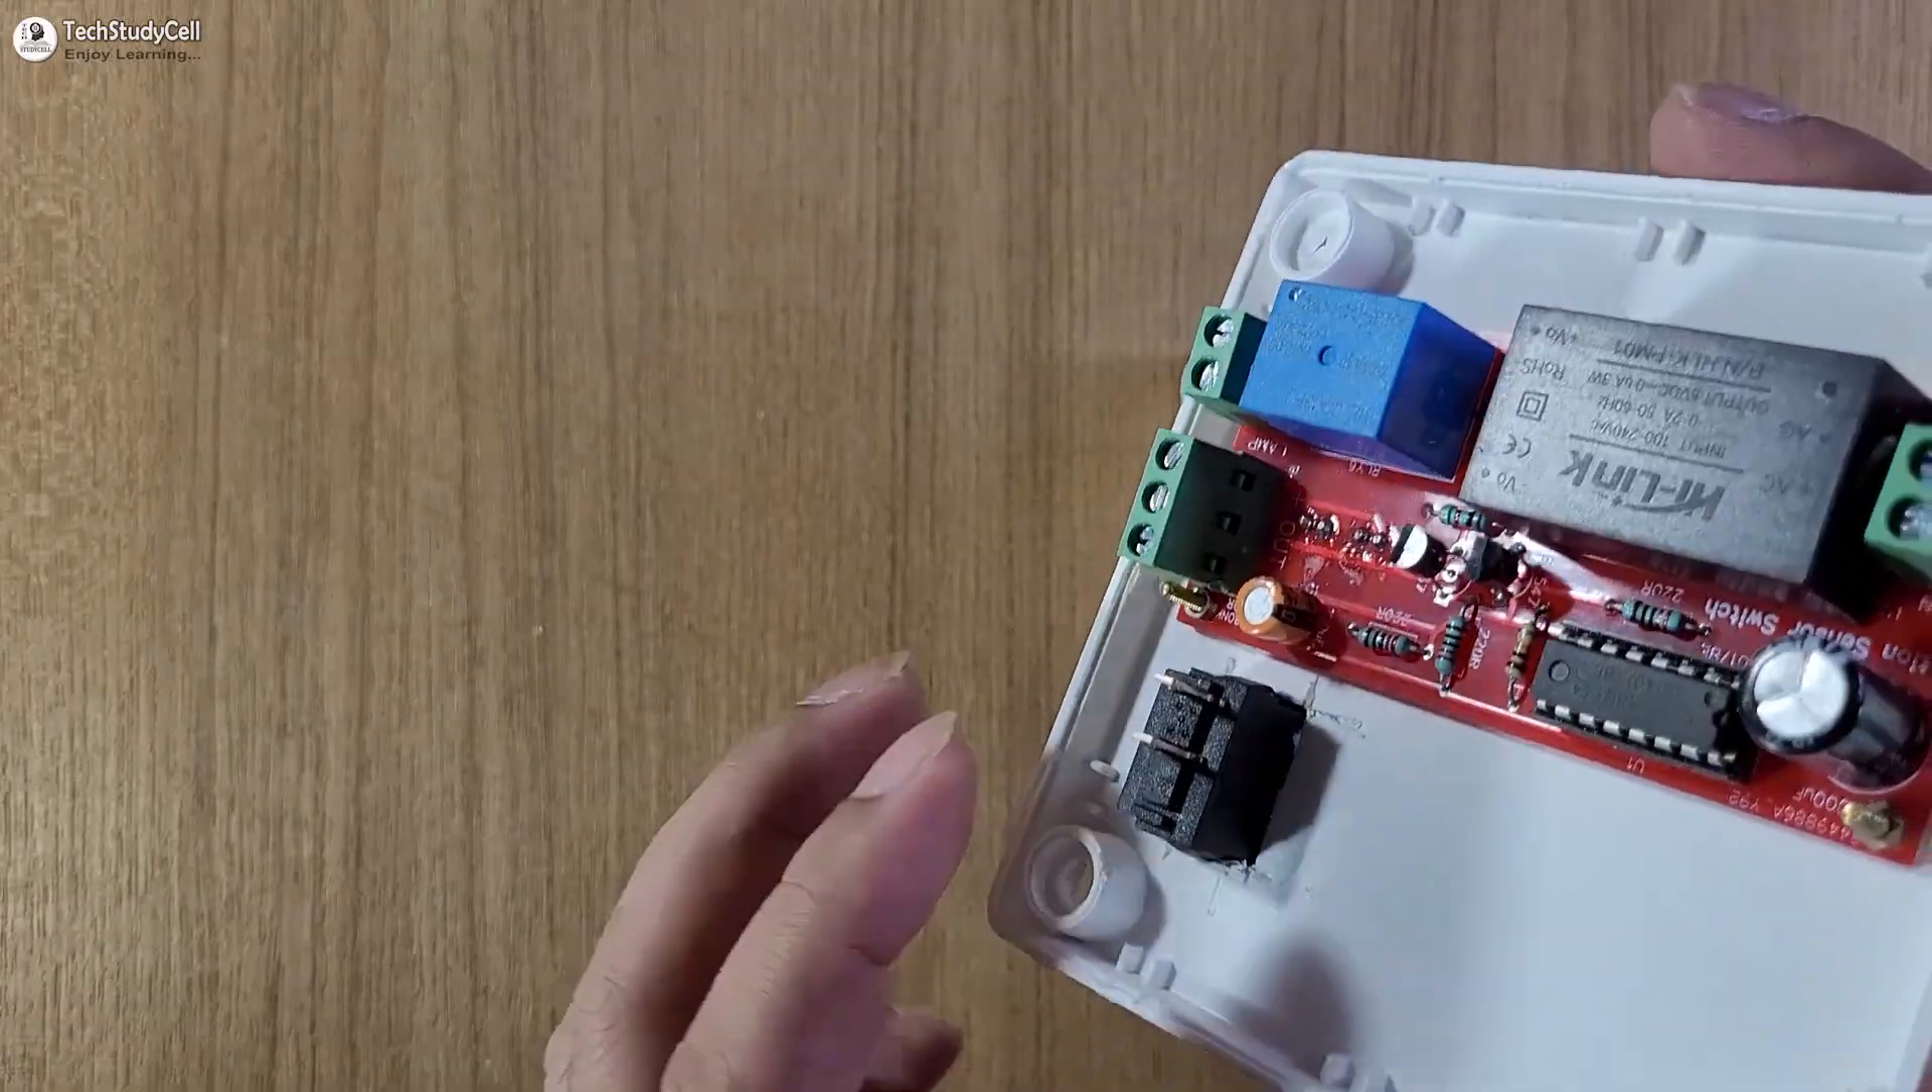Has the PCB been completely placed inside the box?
Yes.